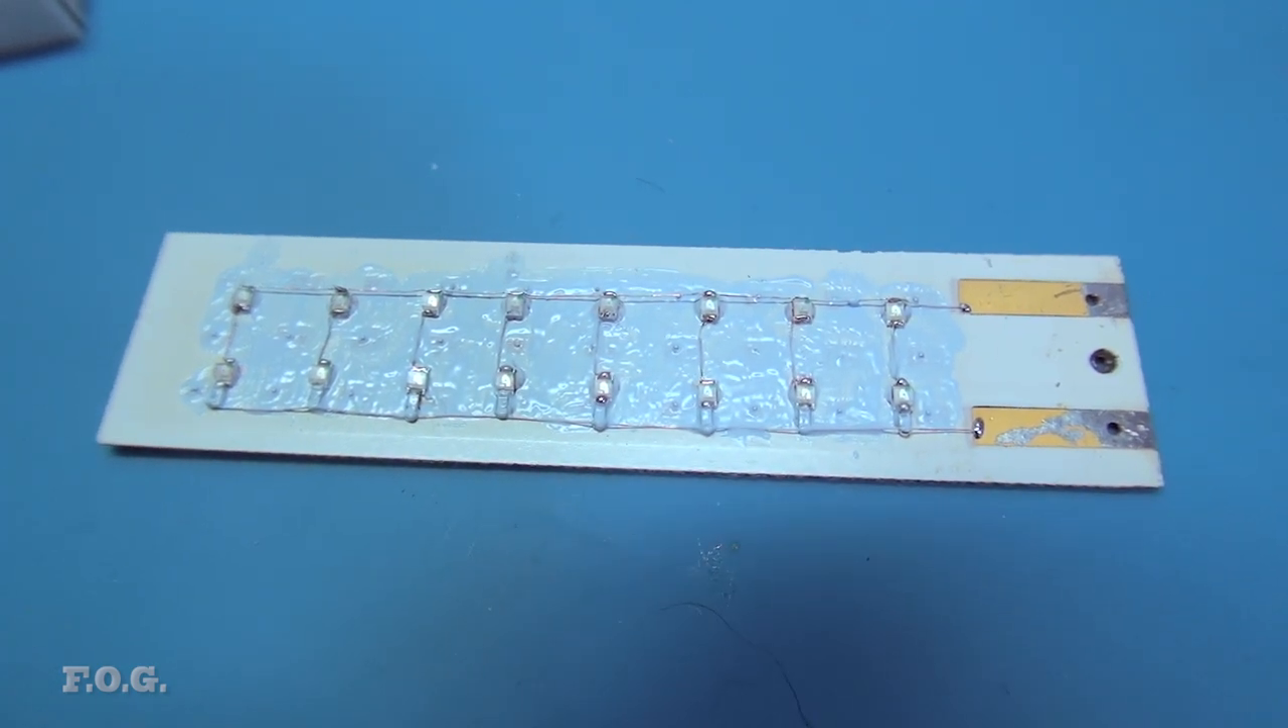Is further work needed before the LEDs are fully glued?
No.